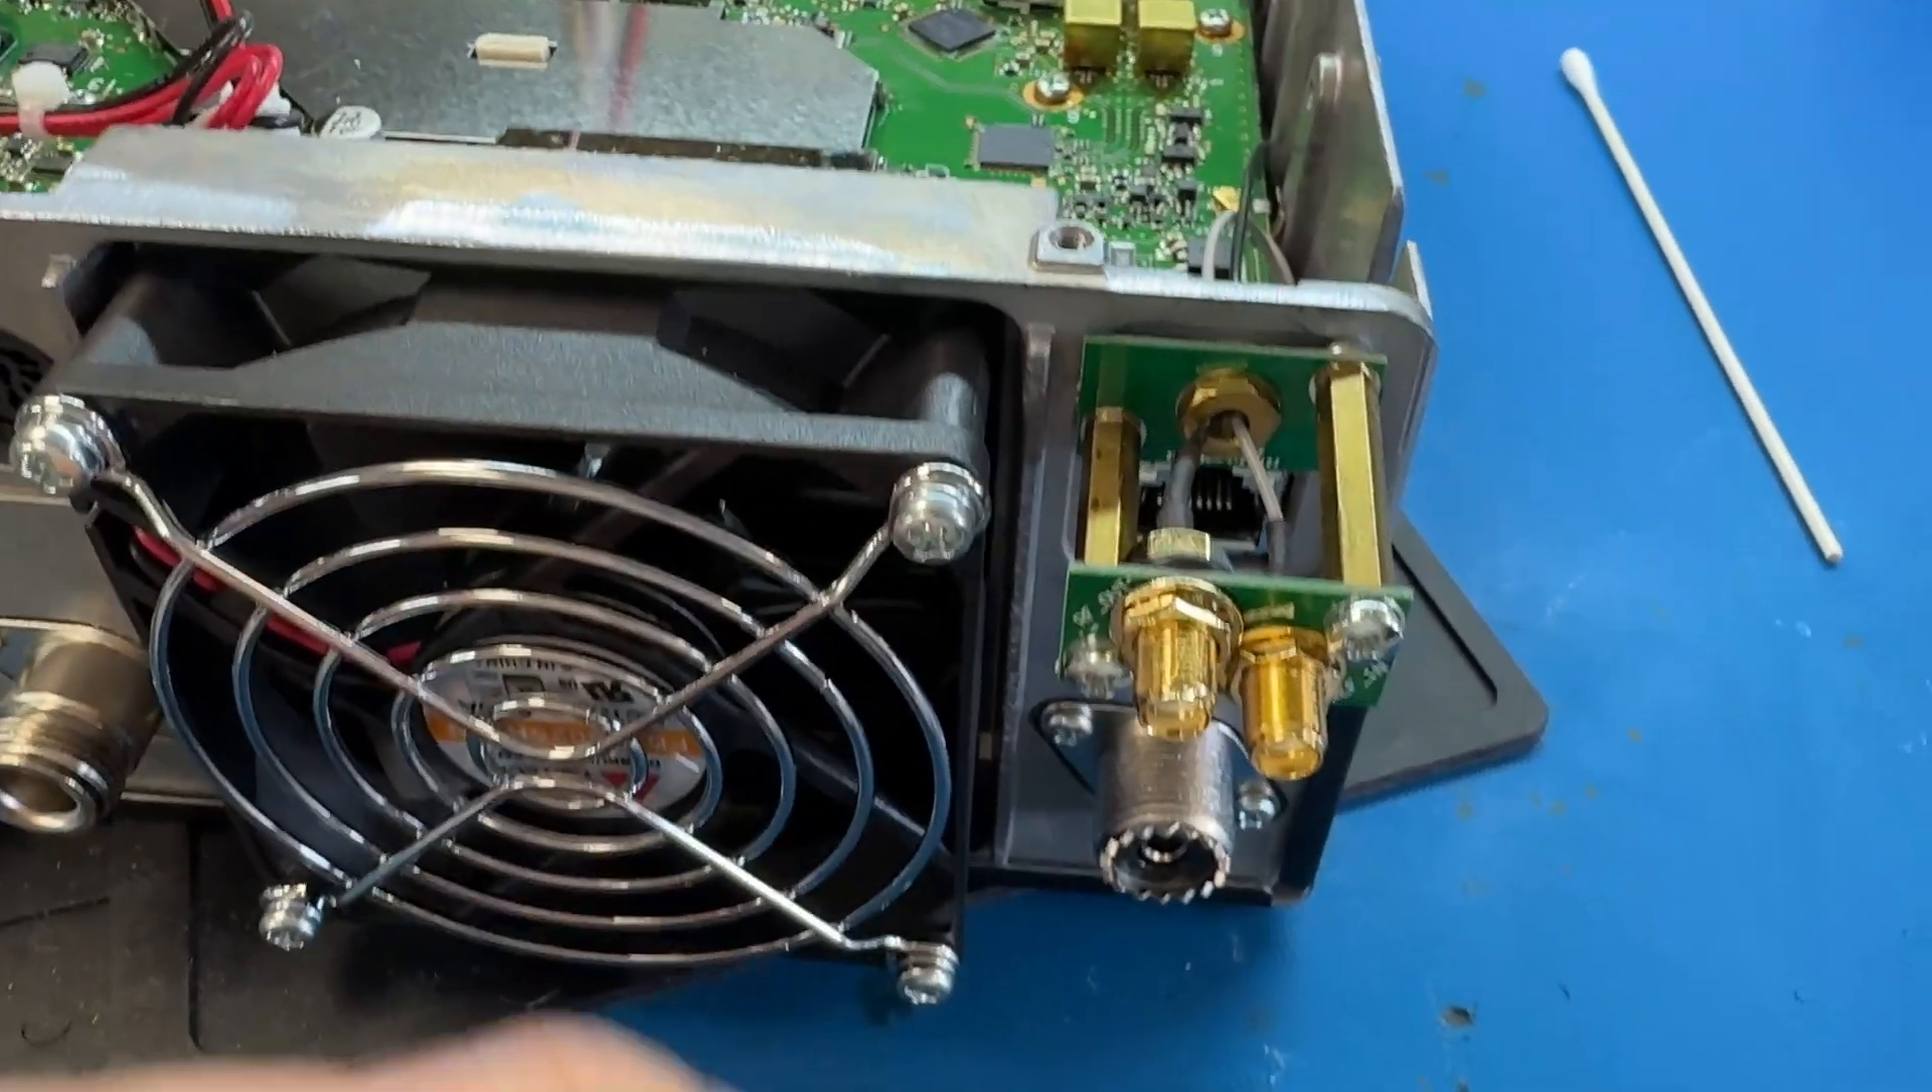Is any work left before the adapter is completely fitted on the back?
No.